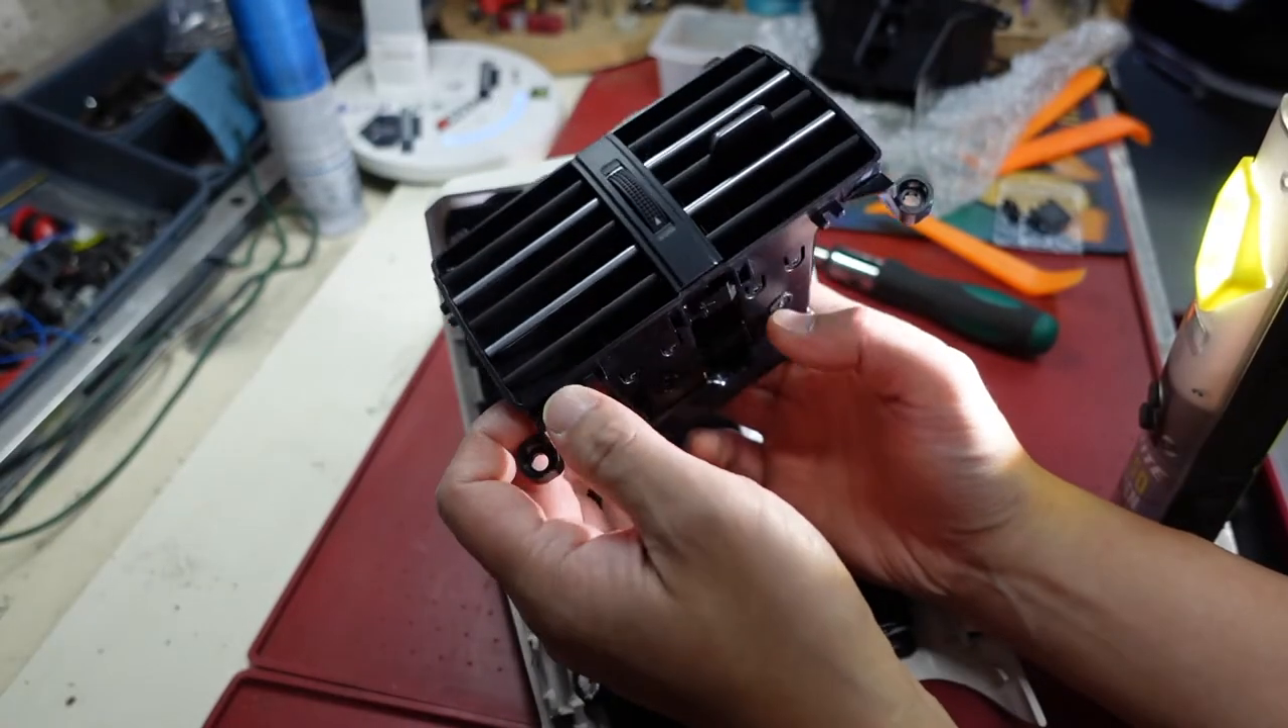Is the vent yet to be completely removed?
No.